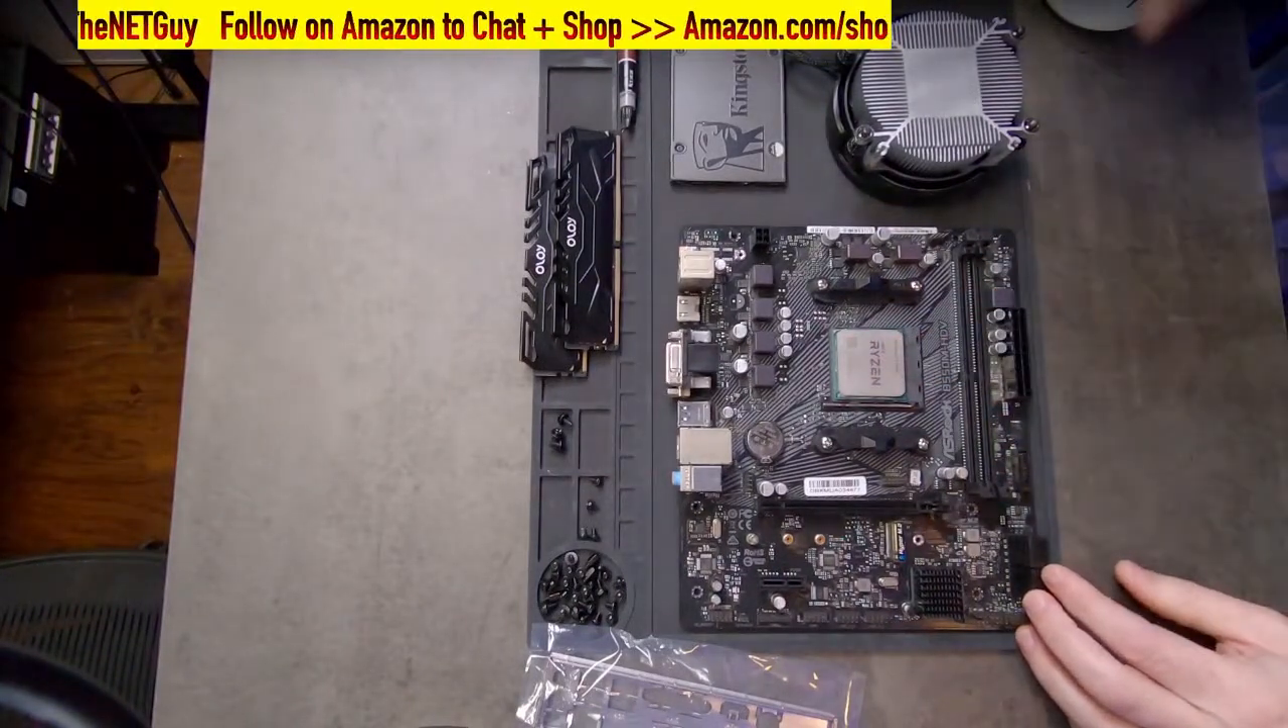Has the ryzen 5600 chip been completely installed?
Yes.